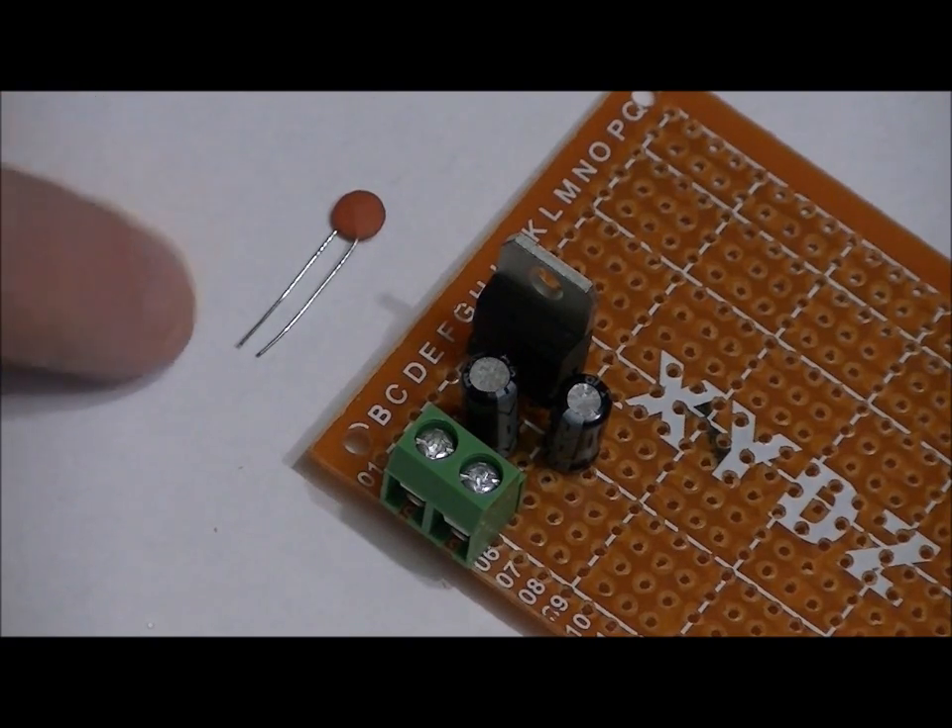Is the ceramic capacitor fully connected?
No.